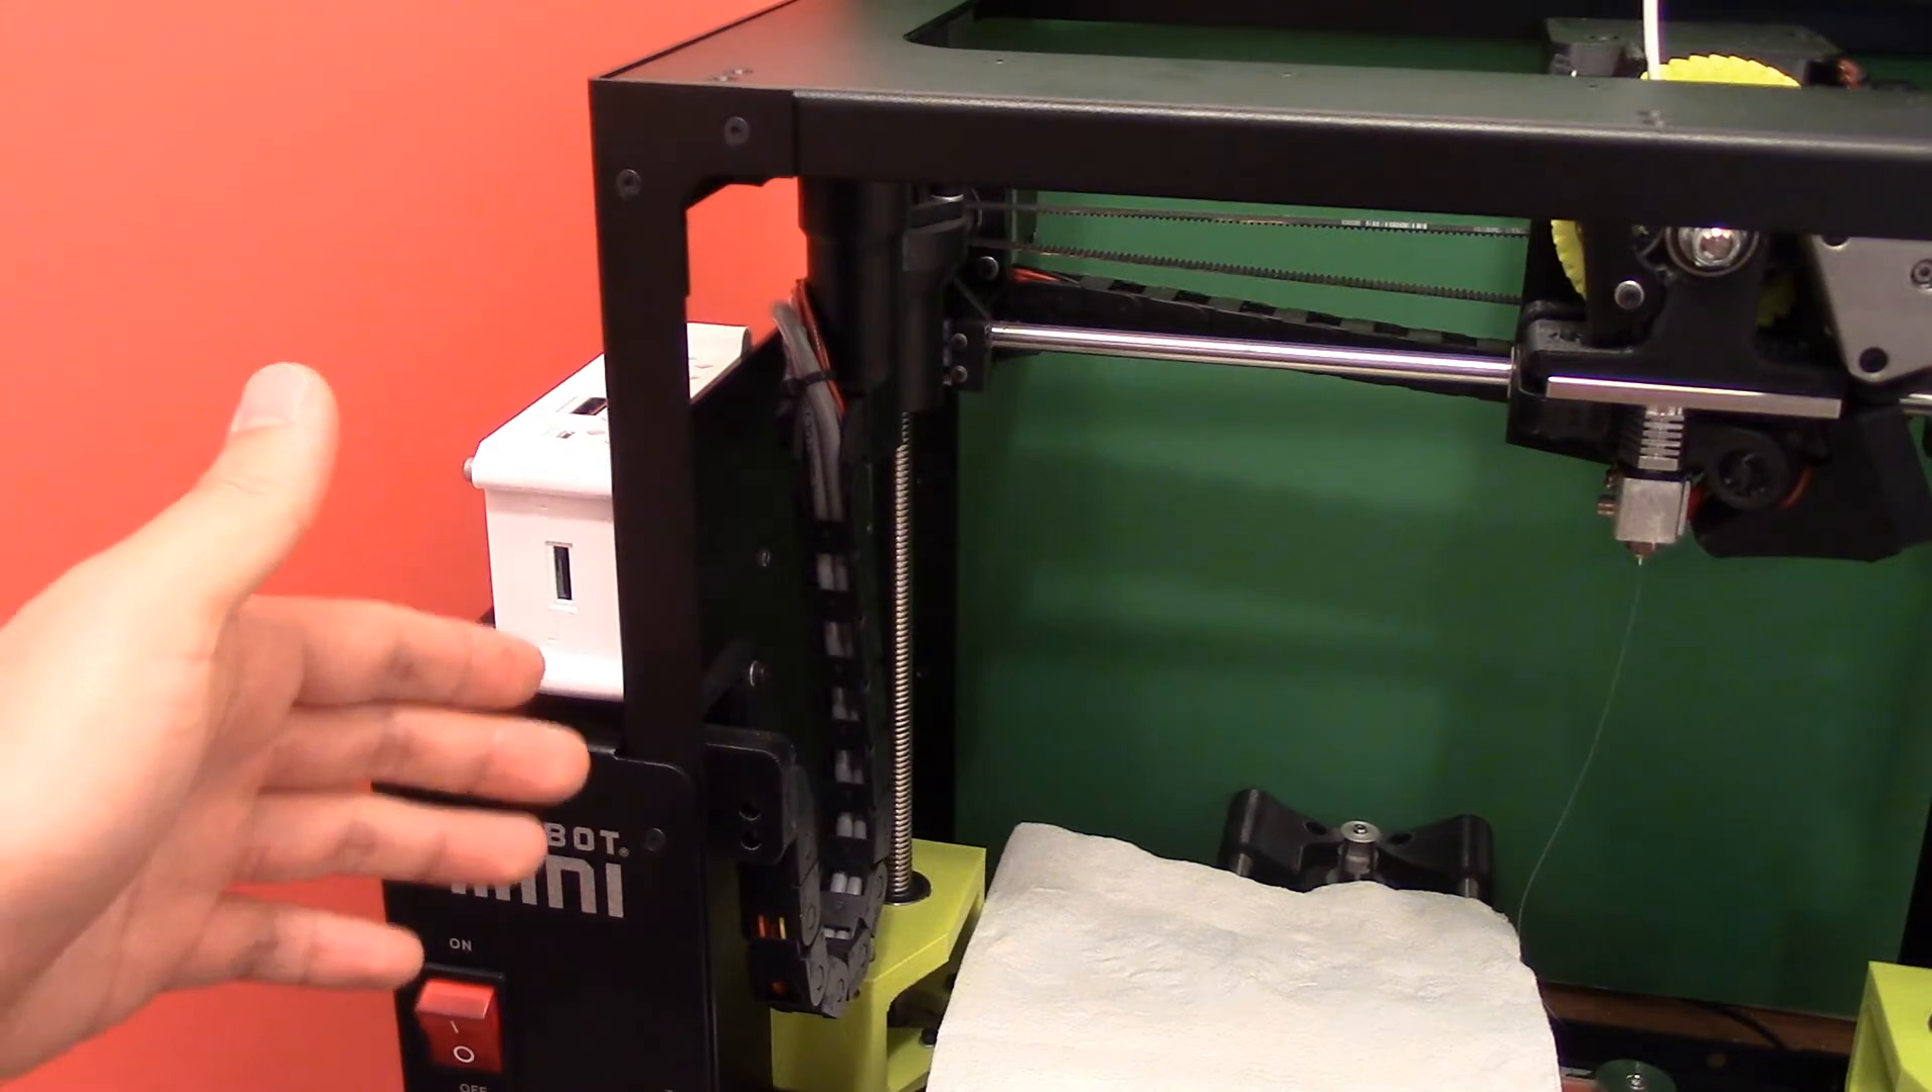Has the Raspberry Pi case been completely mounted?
Yes.